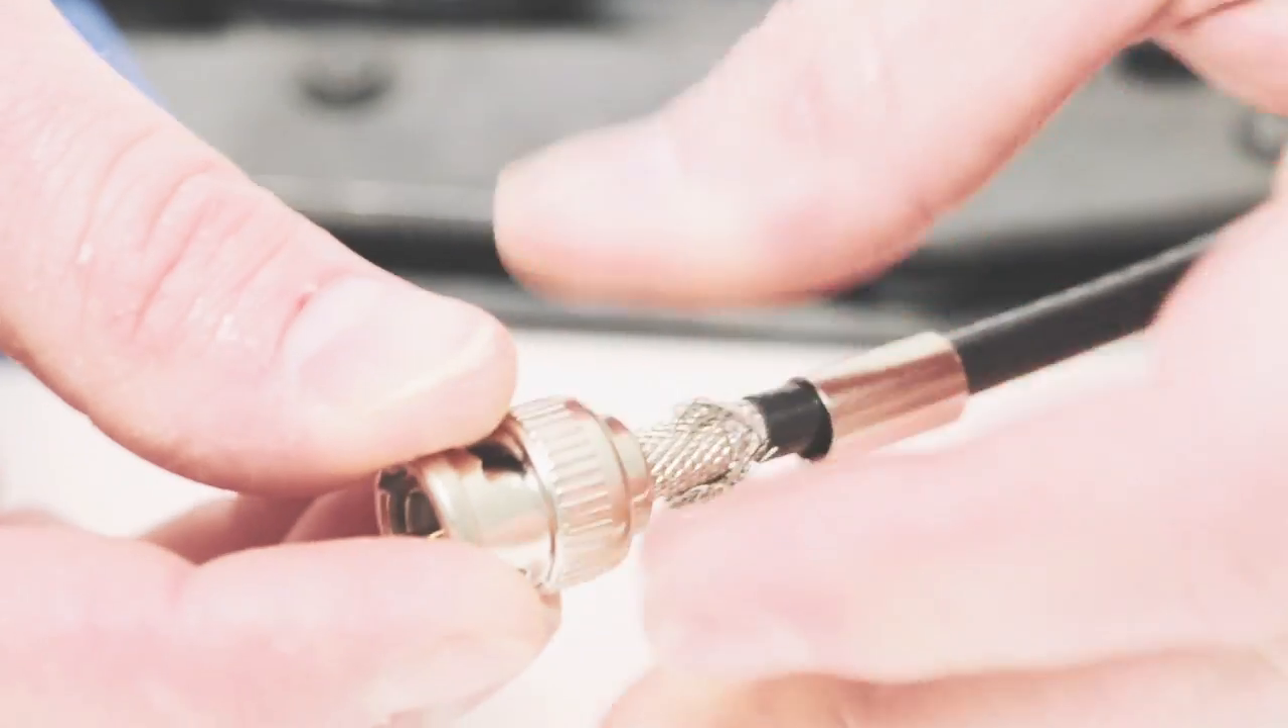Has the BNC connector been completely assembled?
No.